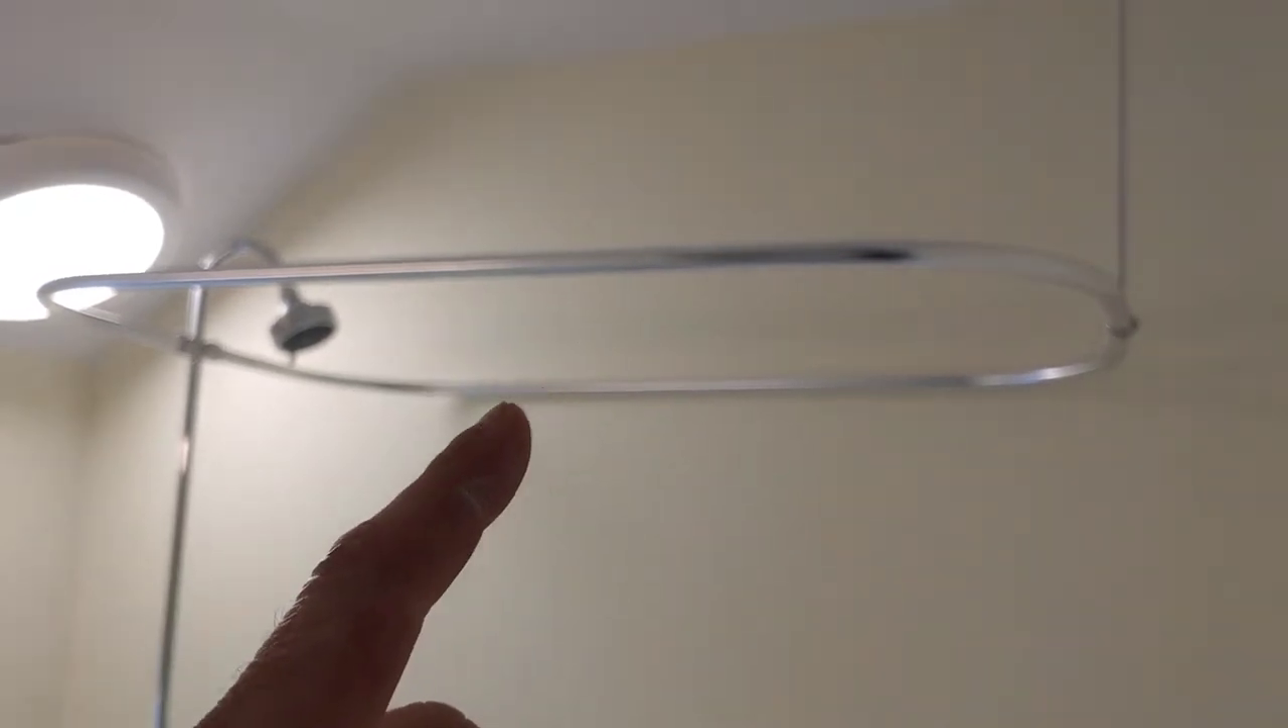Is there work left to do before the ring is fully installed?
No.